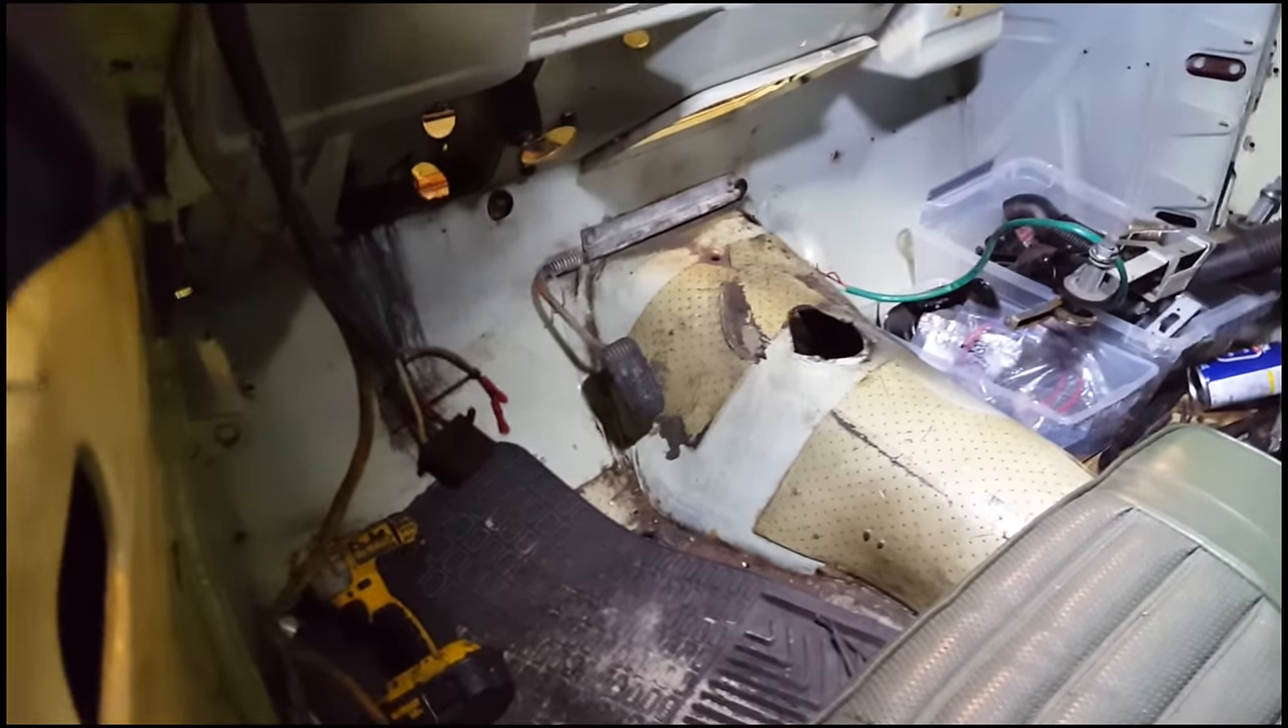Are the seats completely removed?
No.